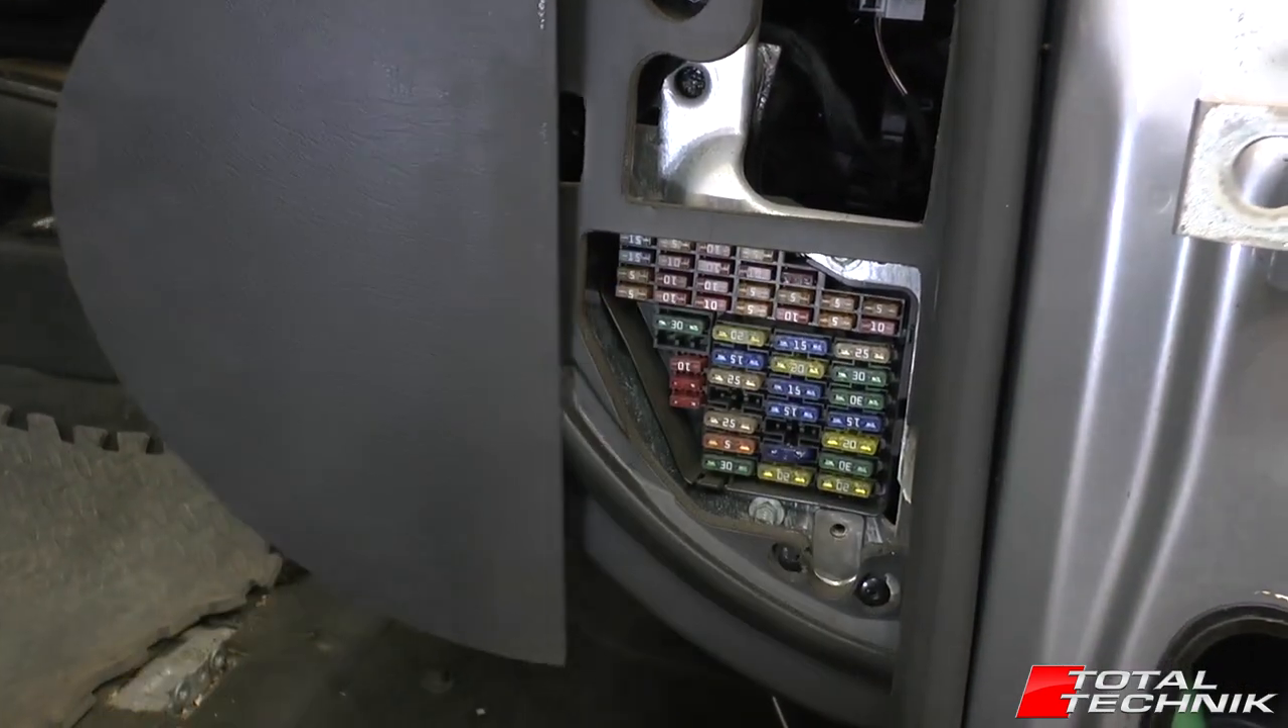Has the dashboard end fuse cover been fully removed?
Yes.